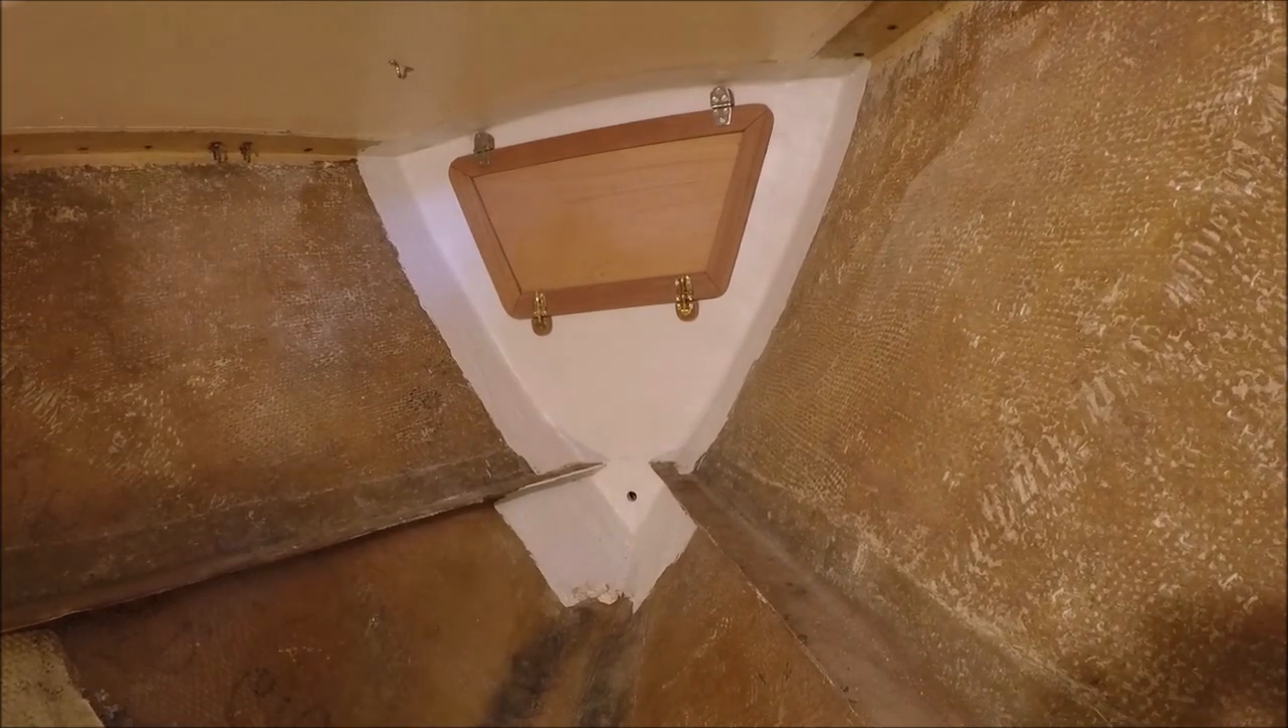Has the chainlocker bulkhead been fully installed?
Yes.